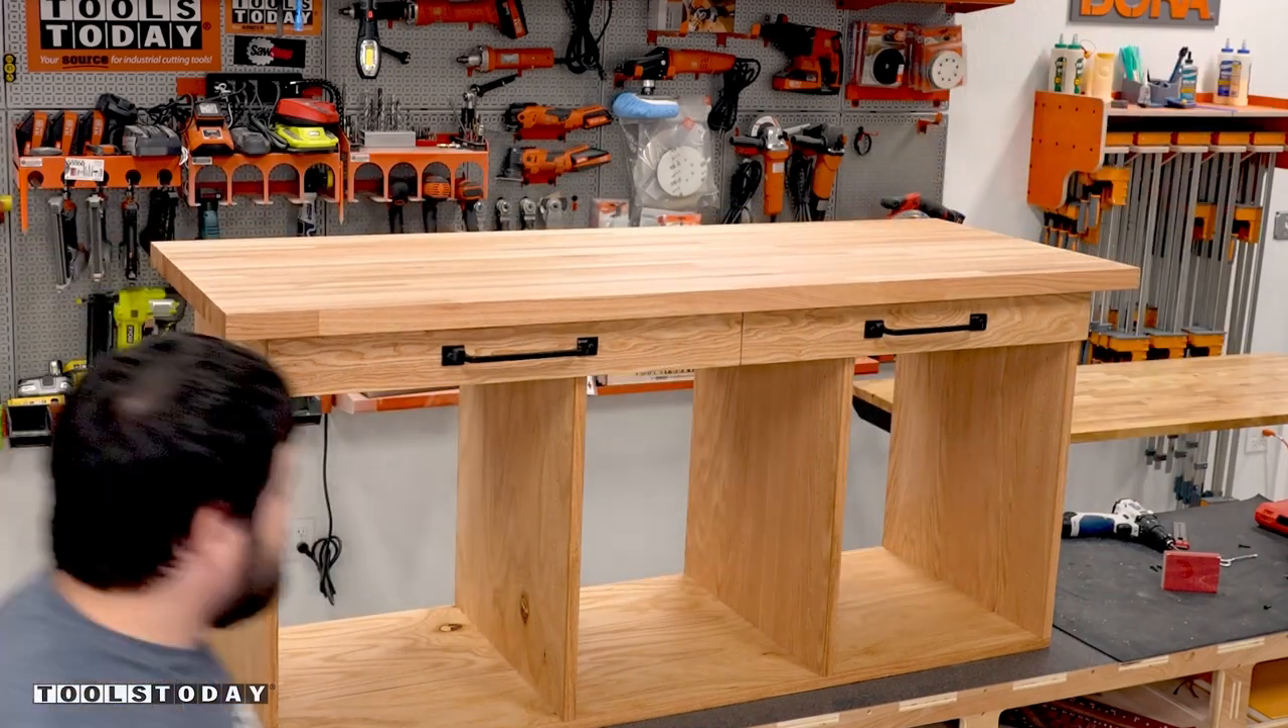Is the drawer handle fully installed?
Yes.